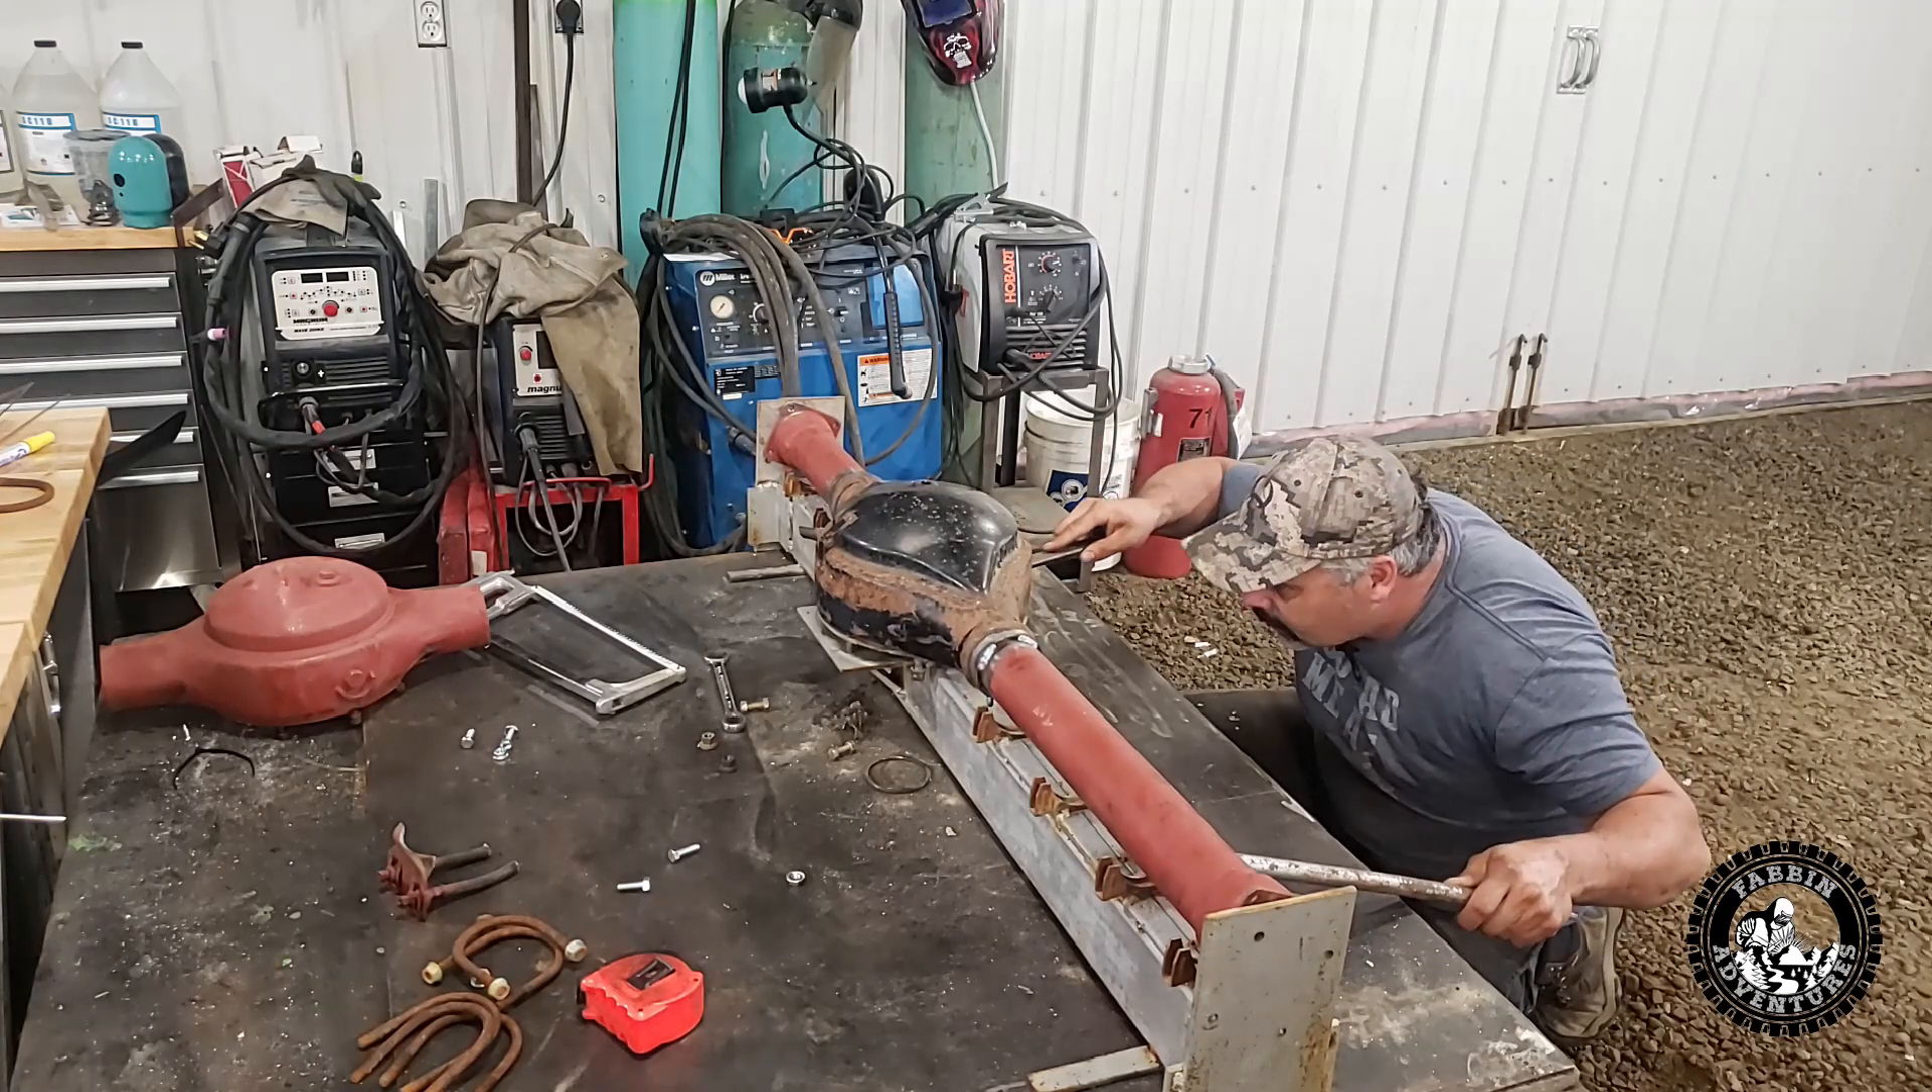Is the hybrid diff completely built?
No.